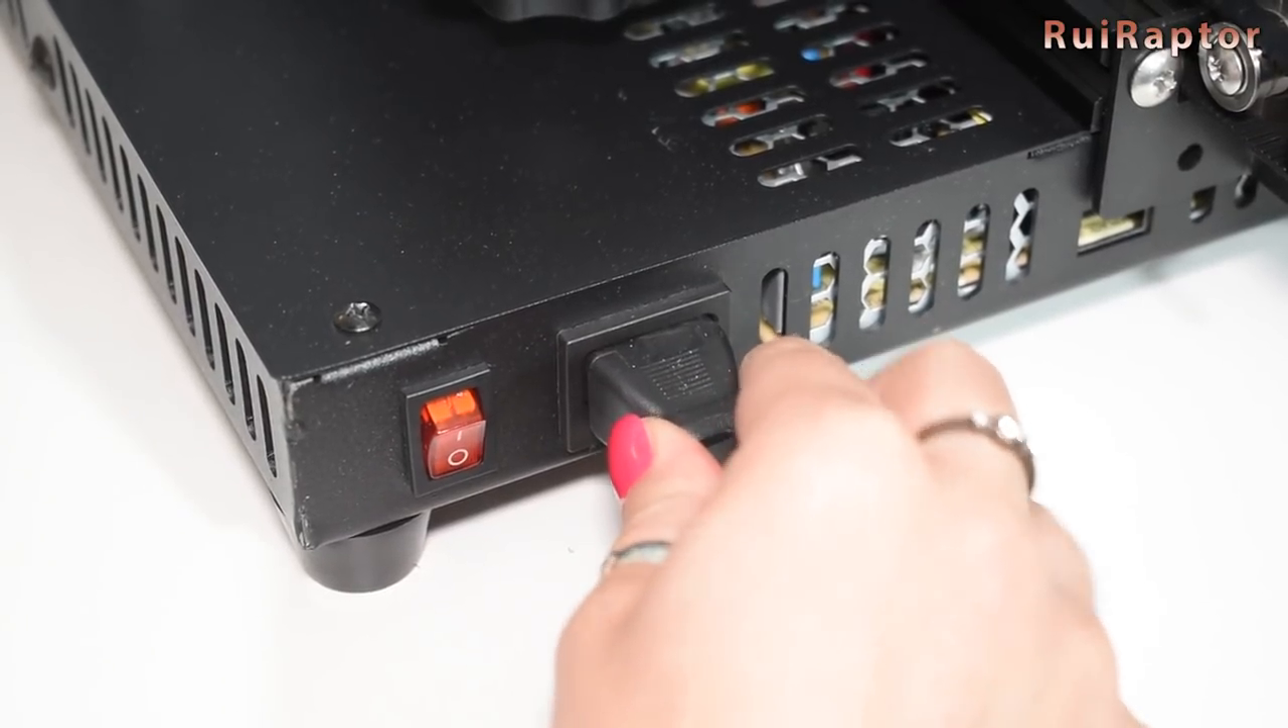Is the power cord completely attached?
Yes.